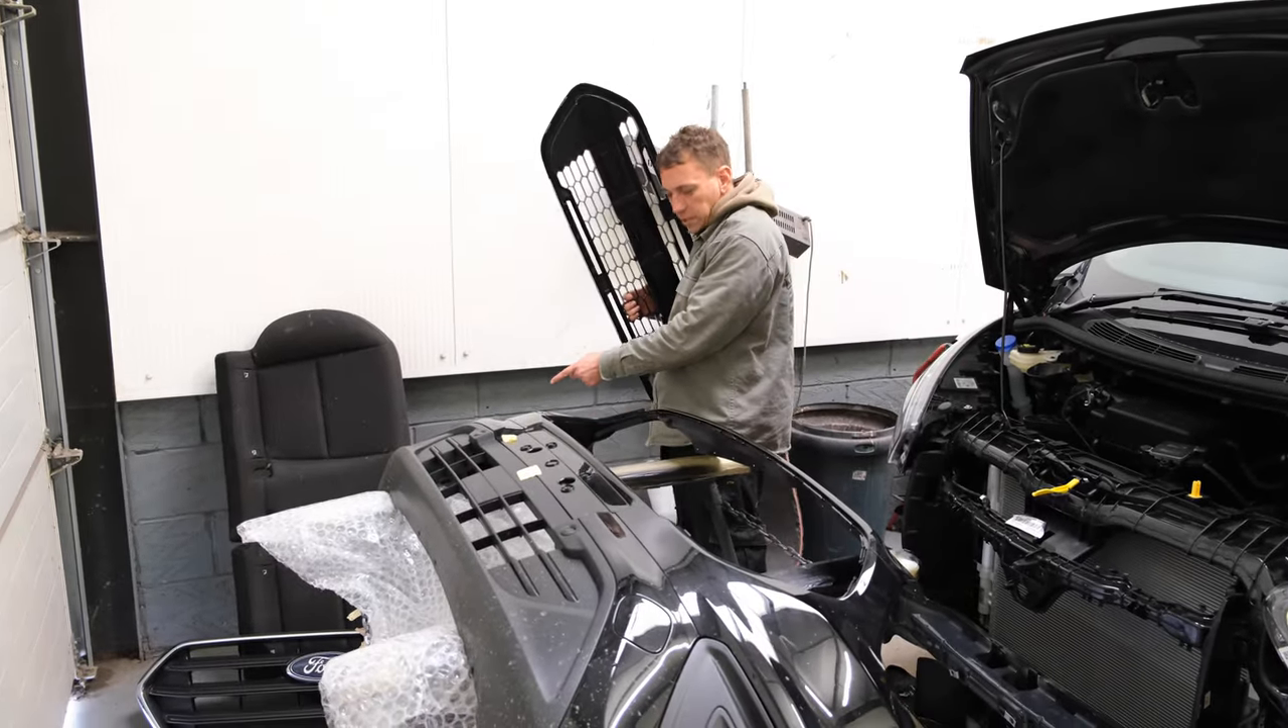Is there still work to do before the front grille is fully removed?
No.